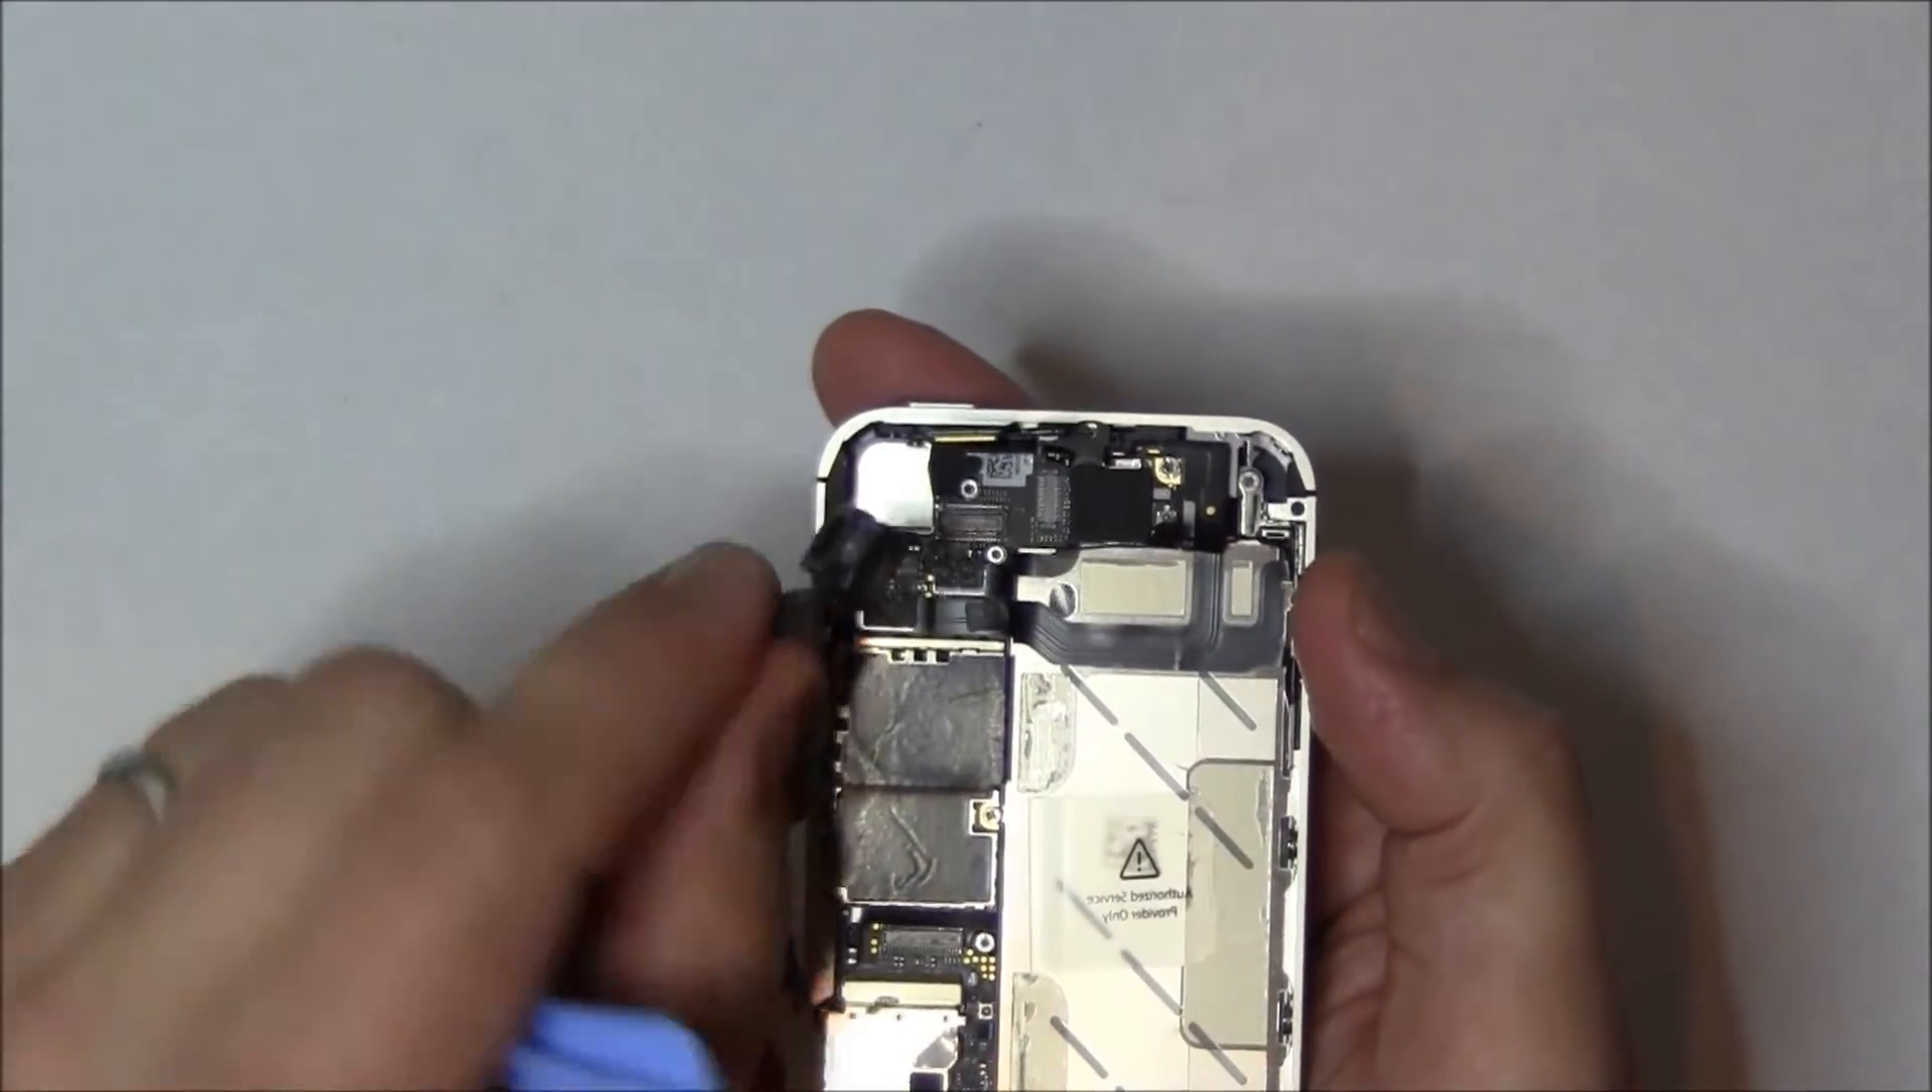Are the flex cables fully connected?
No.